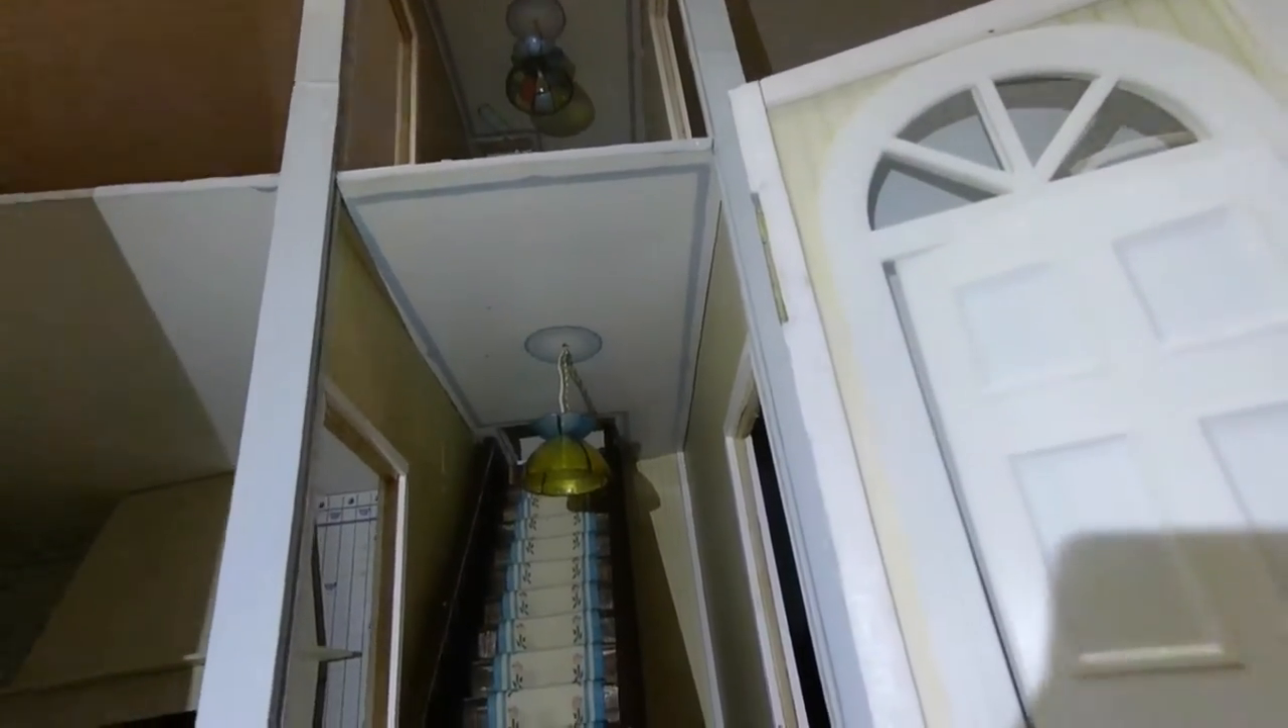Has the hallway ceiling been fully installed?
Yes.